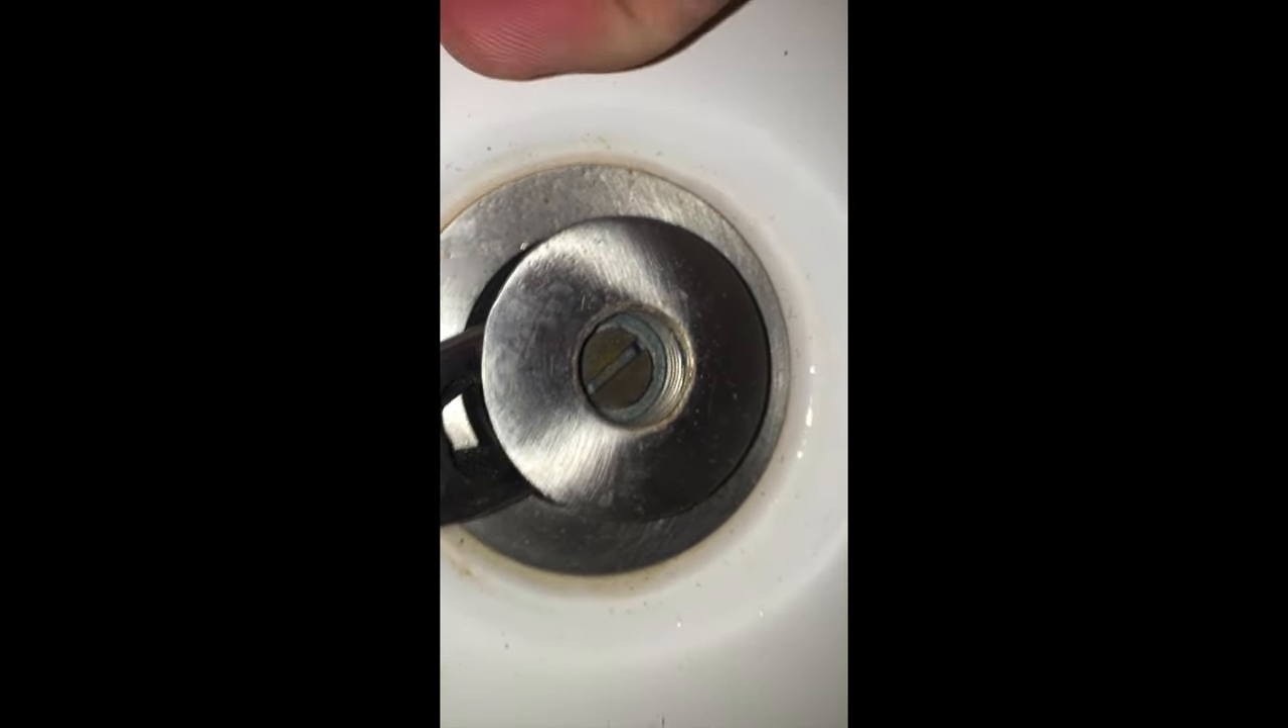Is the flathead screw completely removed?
No.